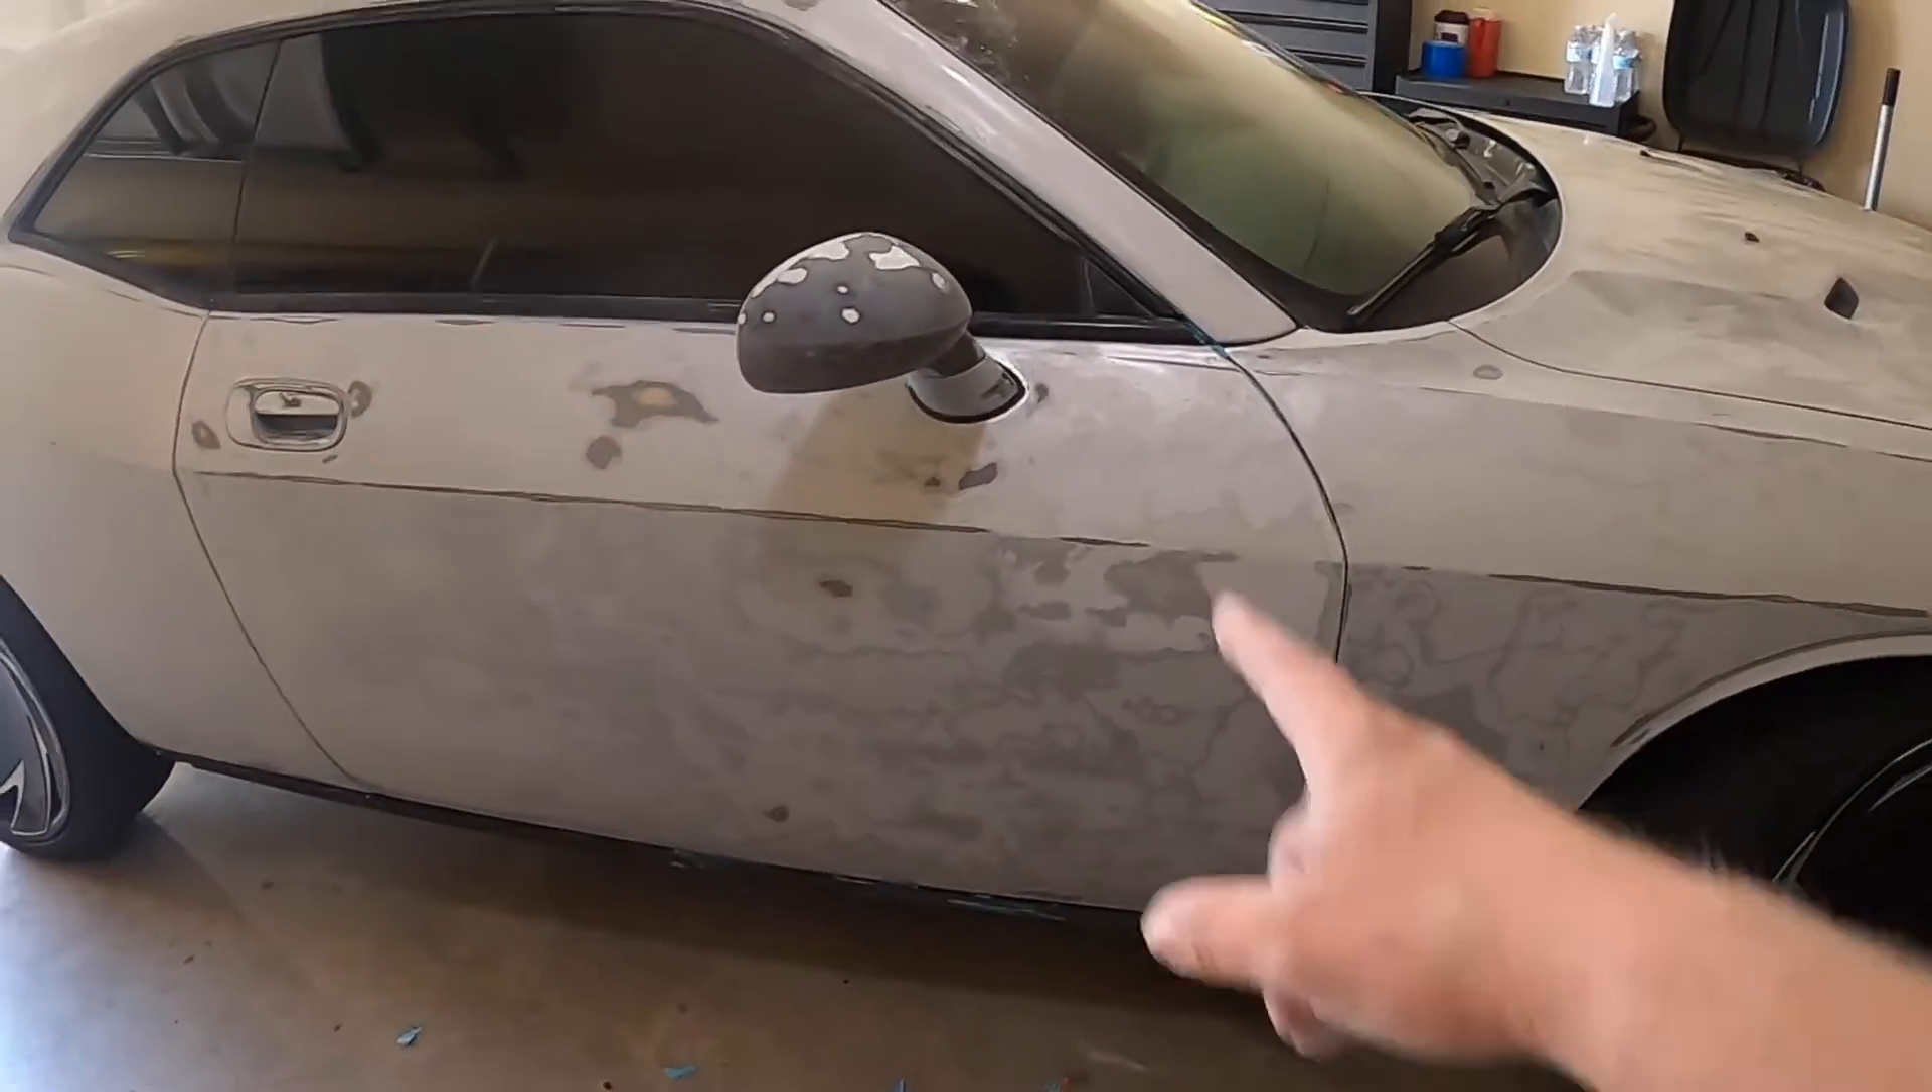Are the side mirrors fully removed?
No.